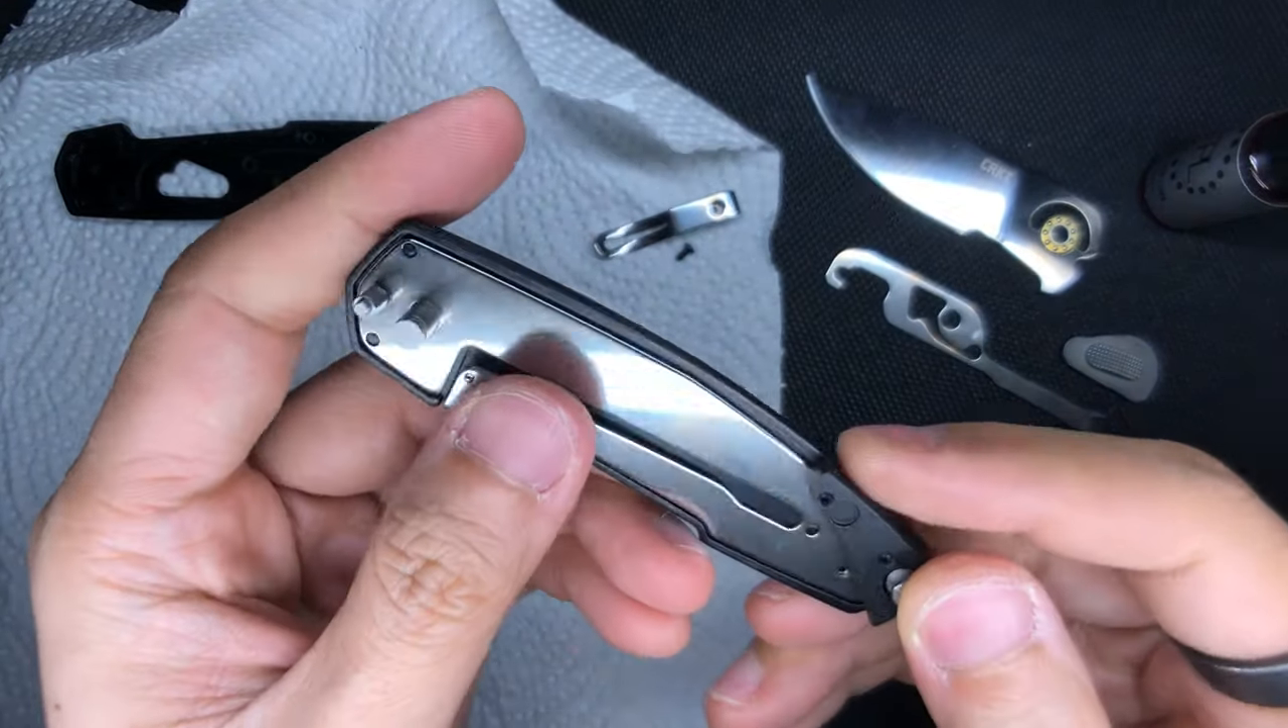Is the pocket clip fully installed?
No.